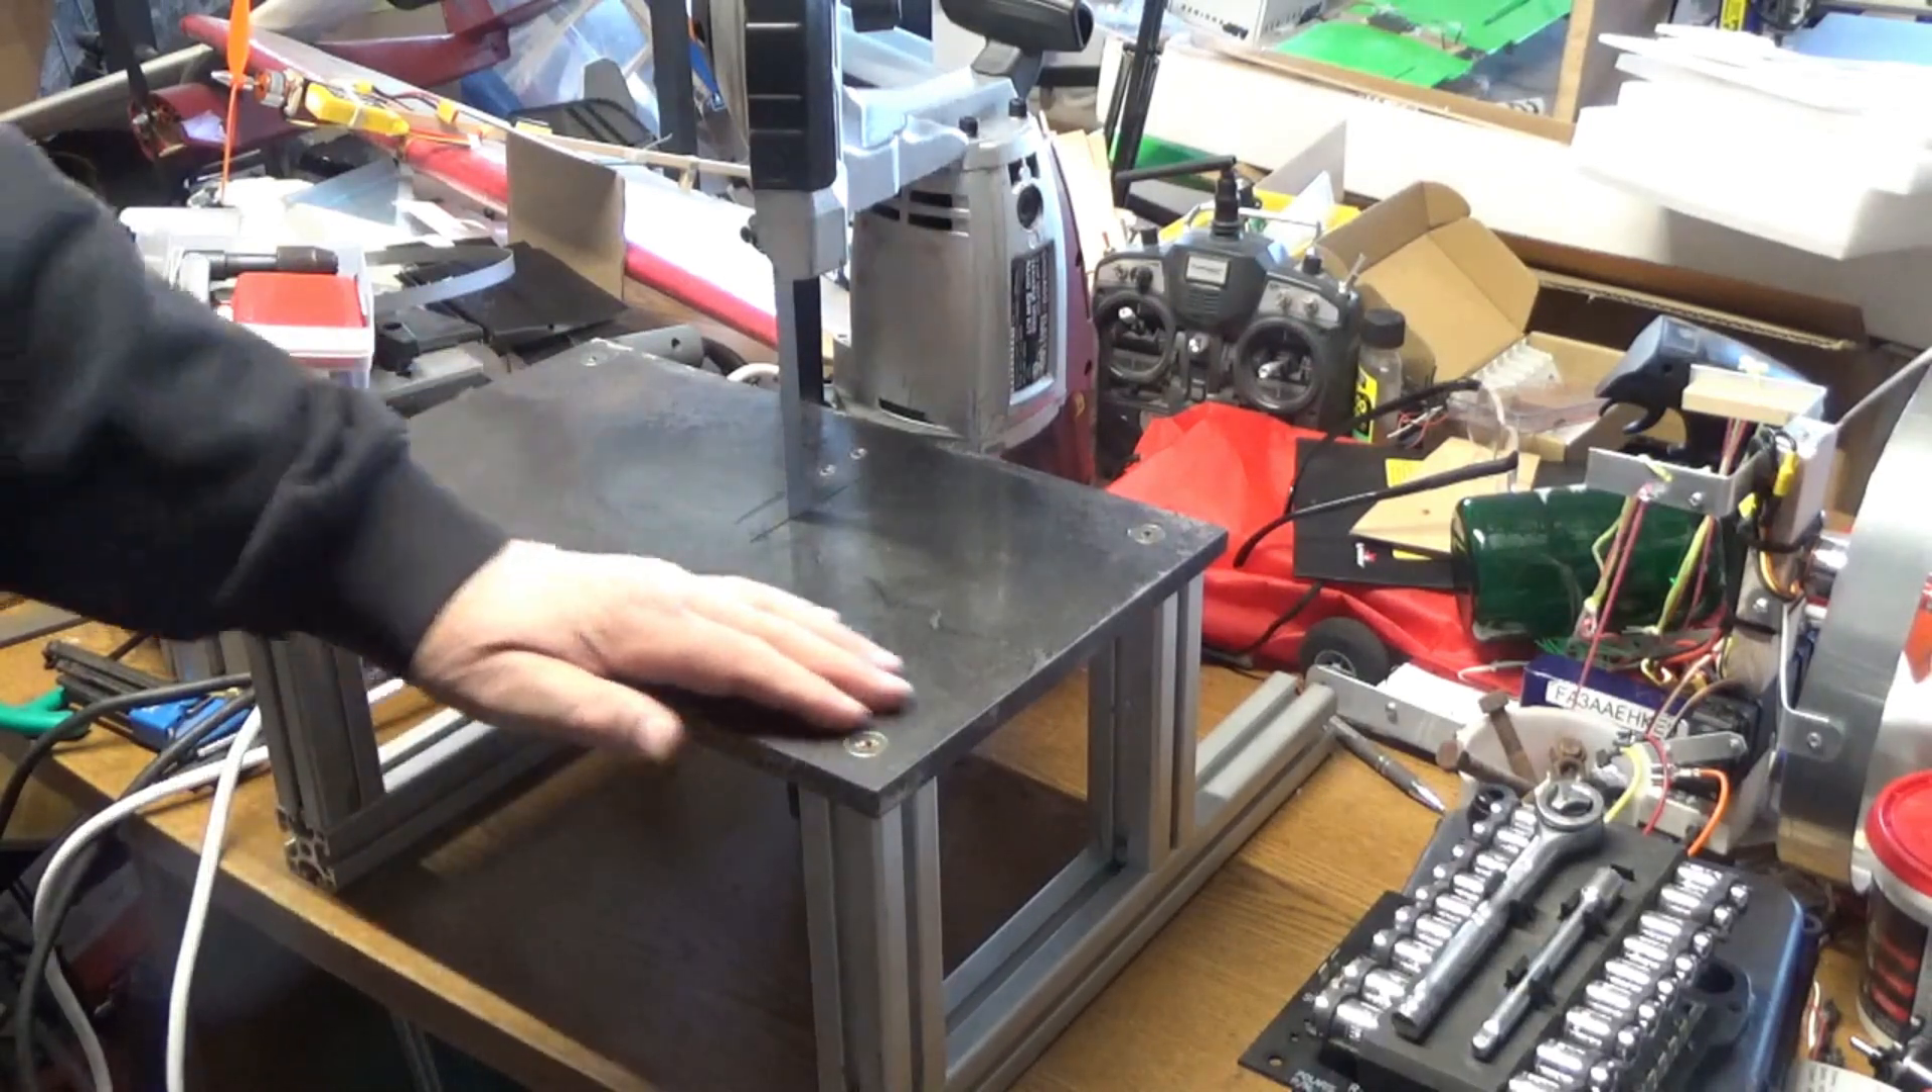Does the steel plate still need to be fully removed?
Yes.